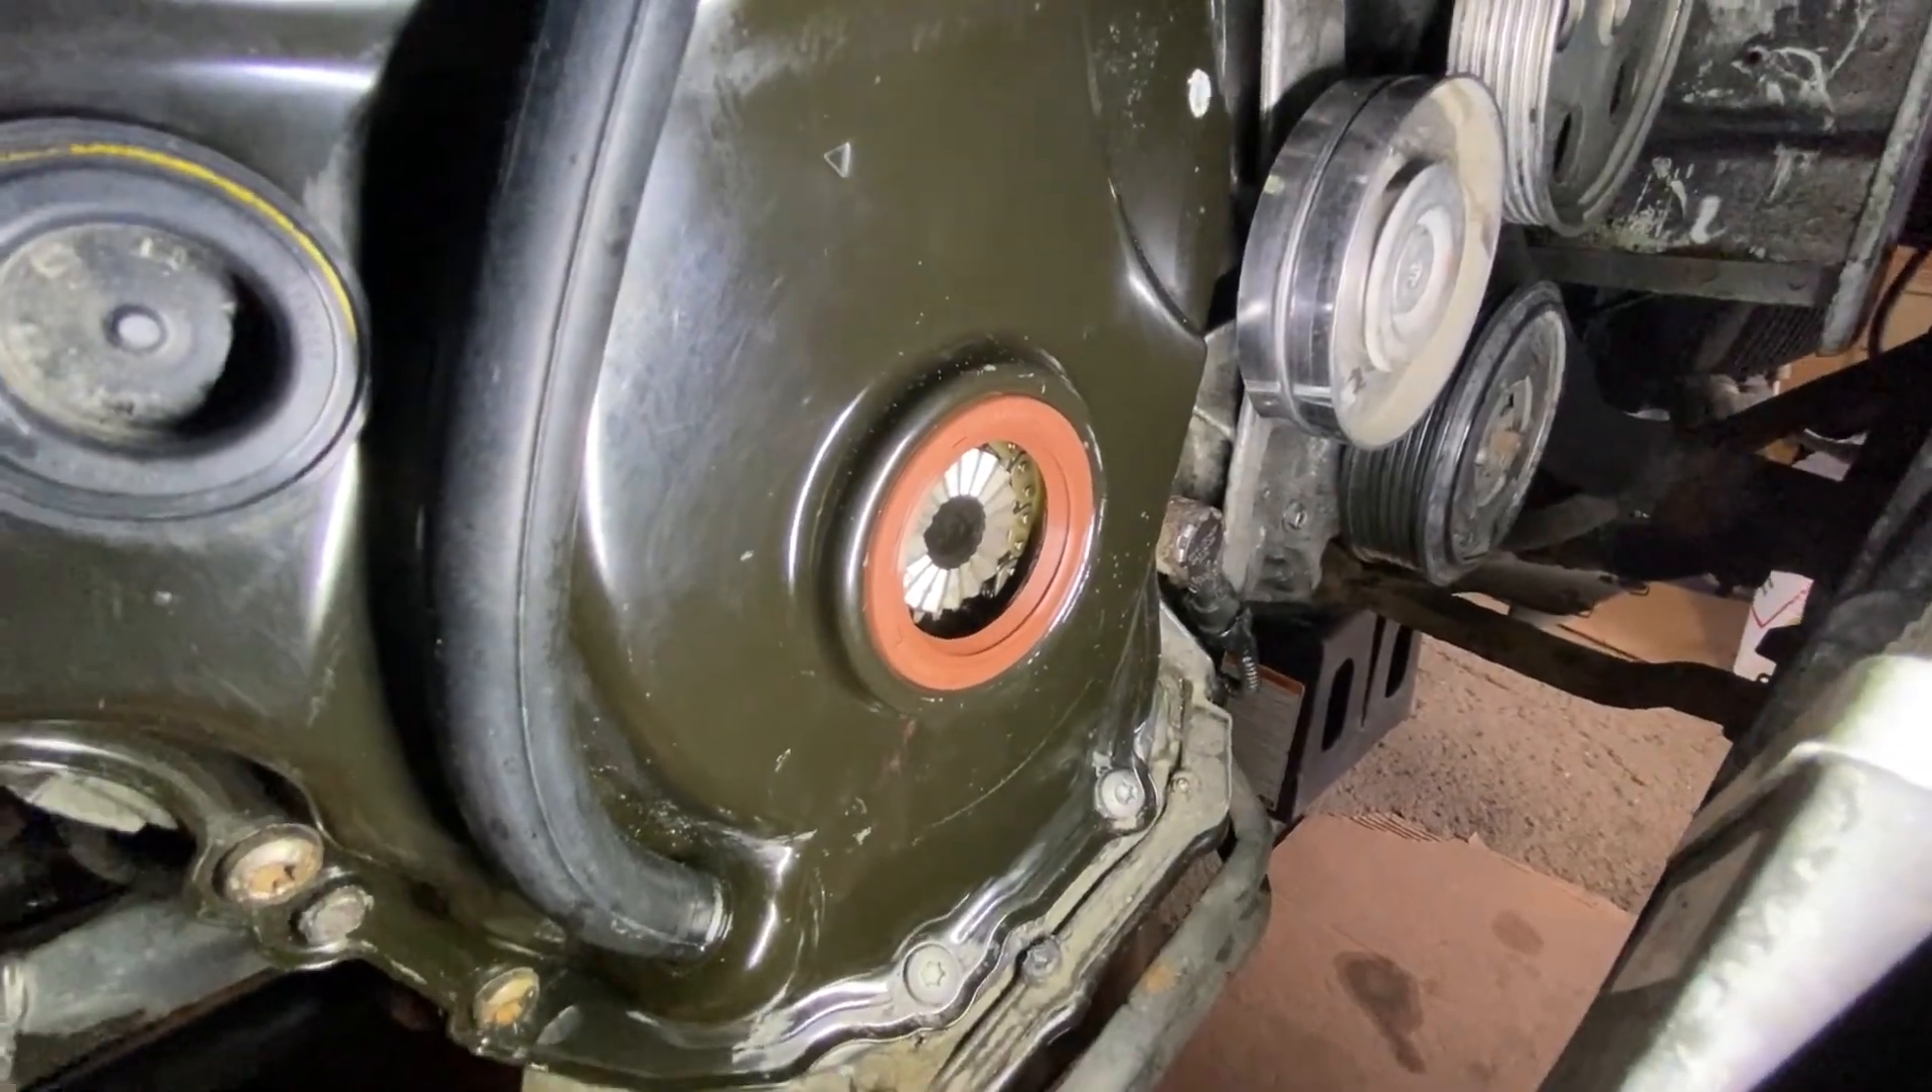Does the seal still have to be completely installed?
No.